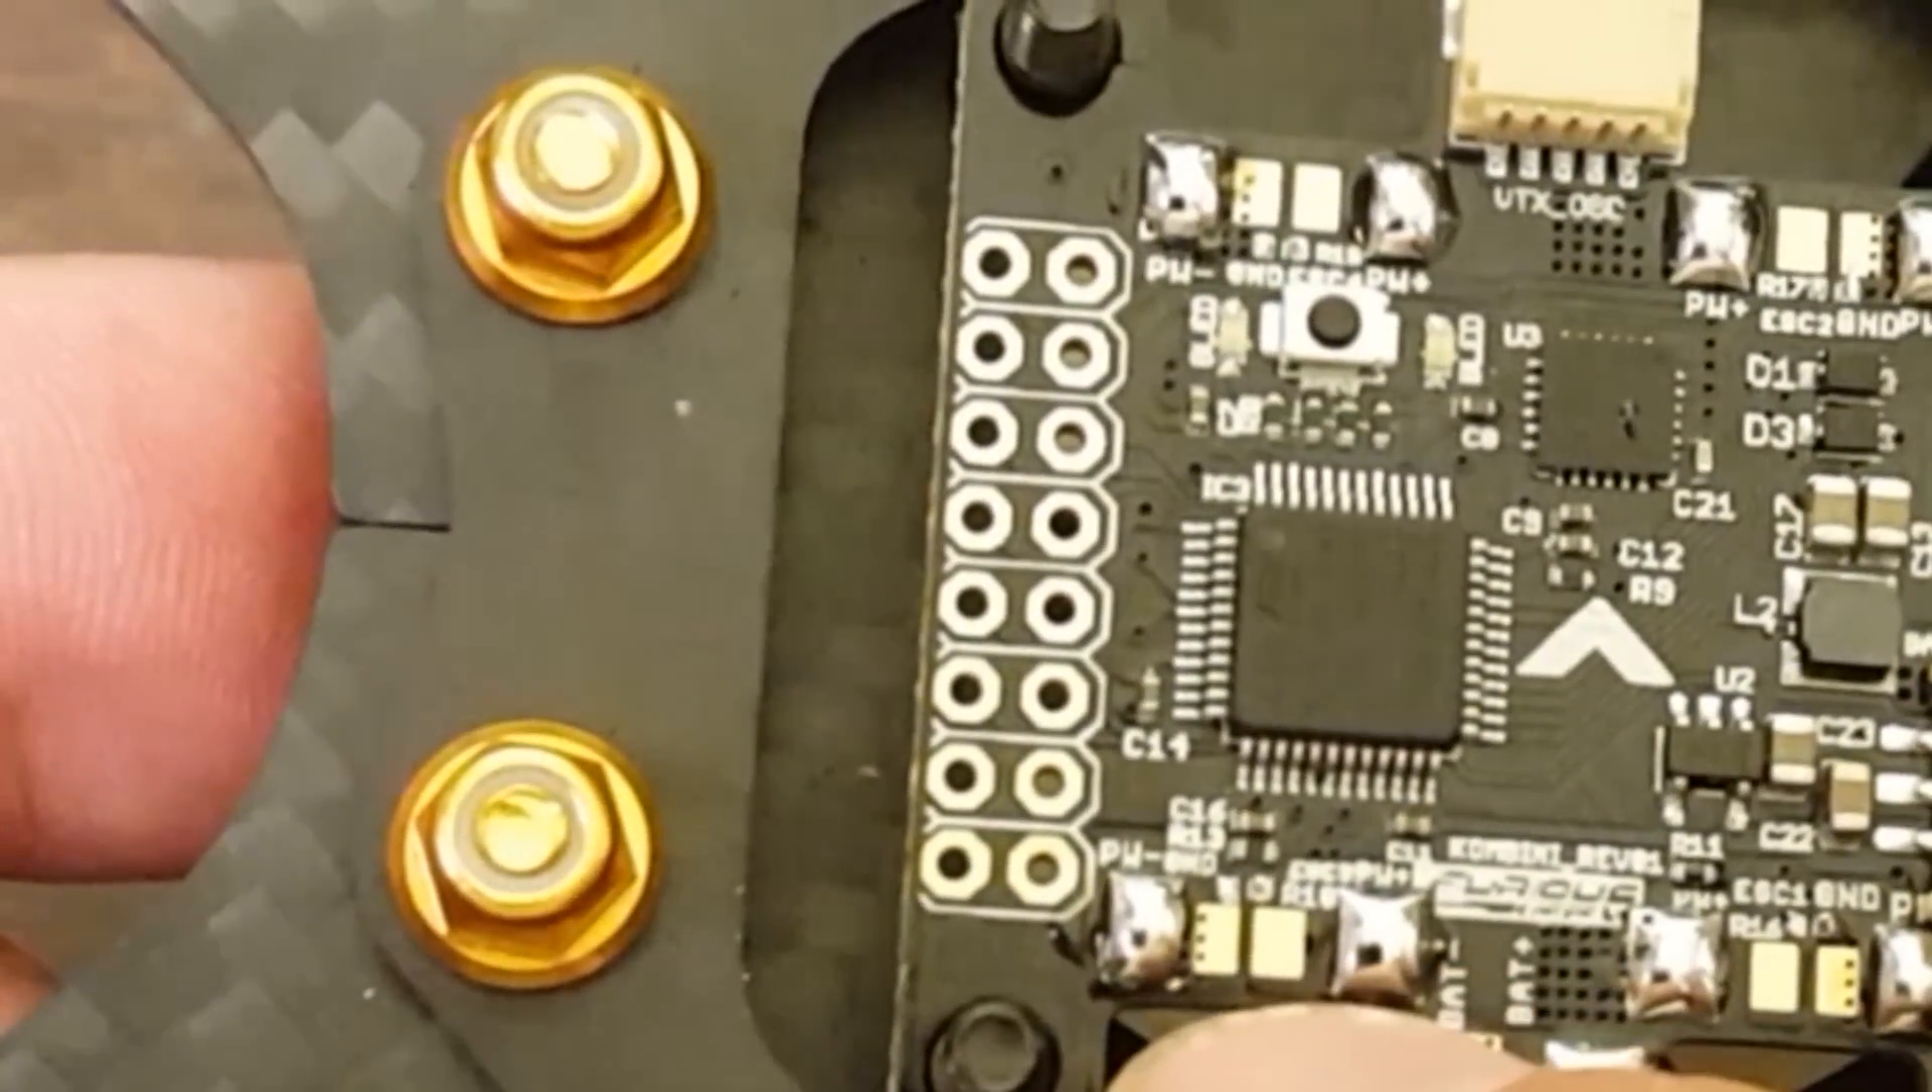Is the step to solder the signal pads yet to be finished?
Yes.